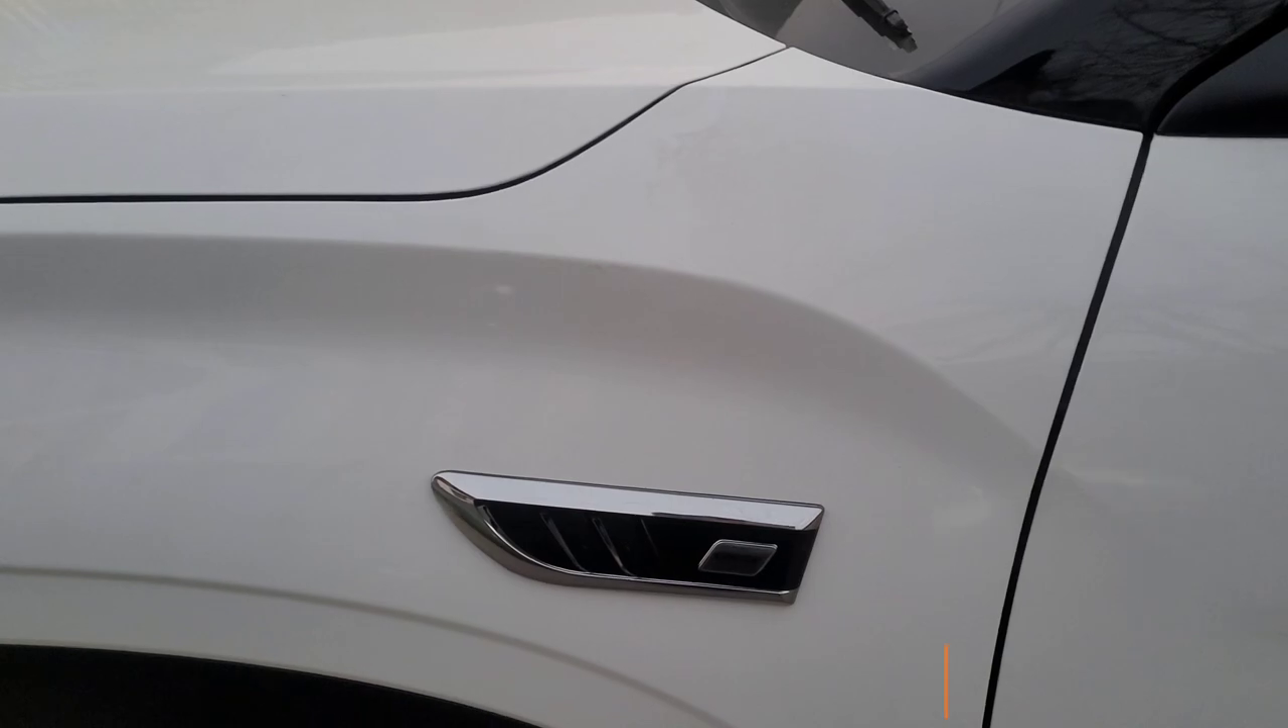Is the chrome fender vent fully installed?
Yes.